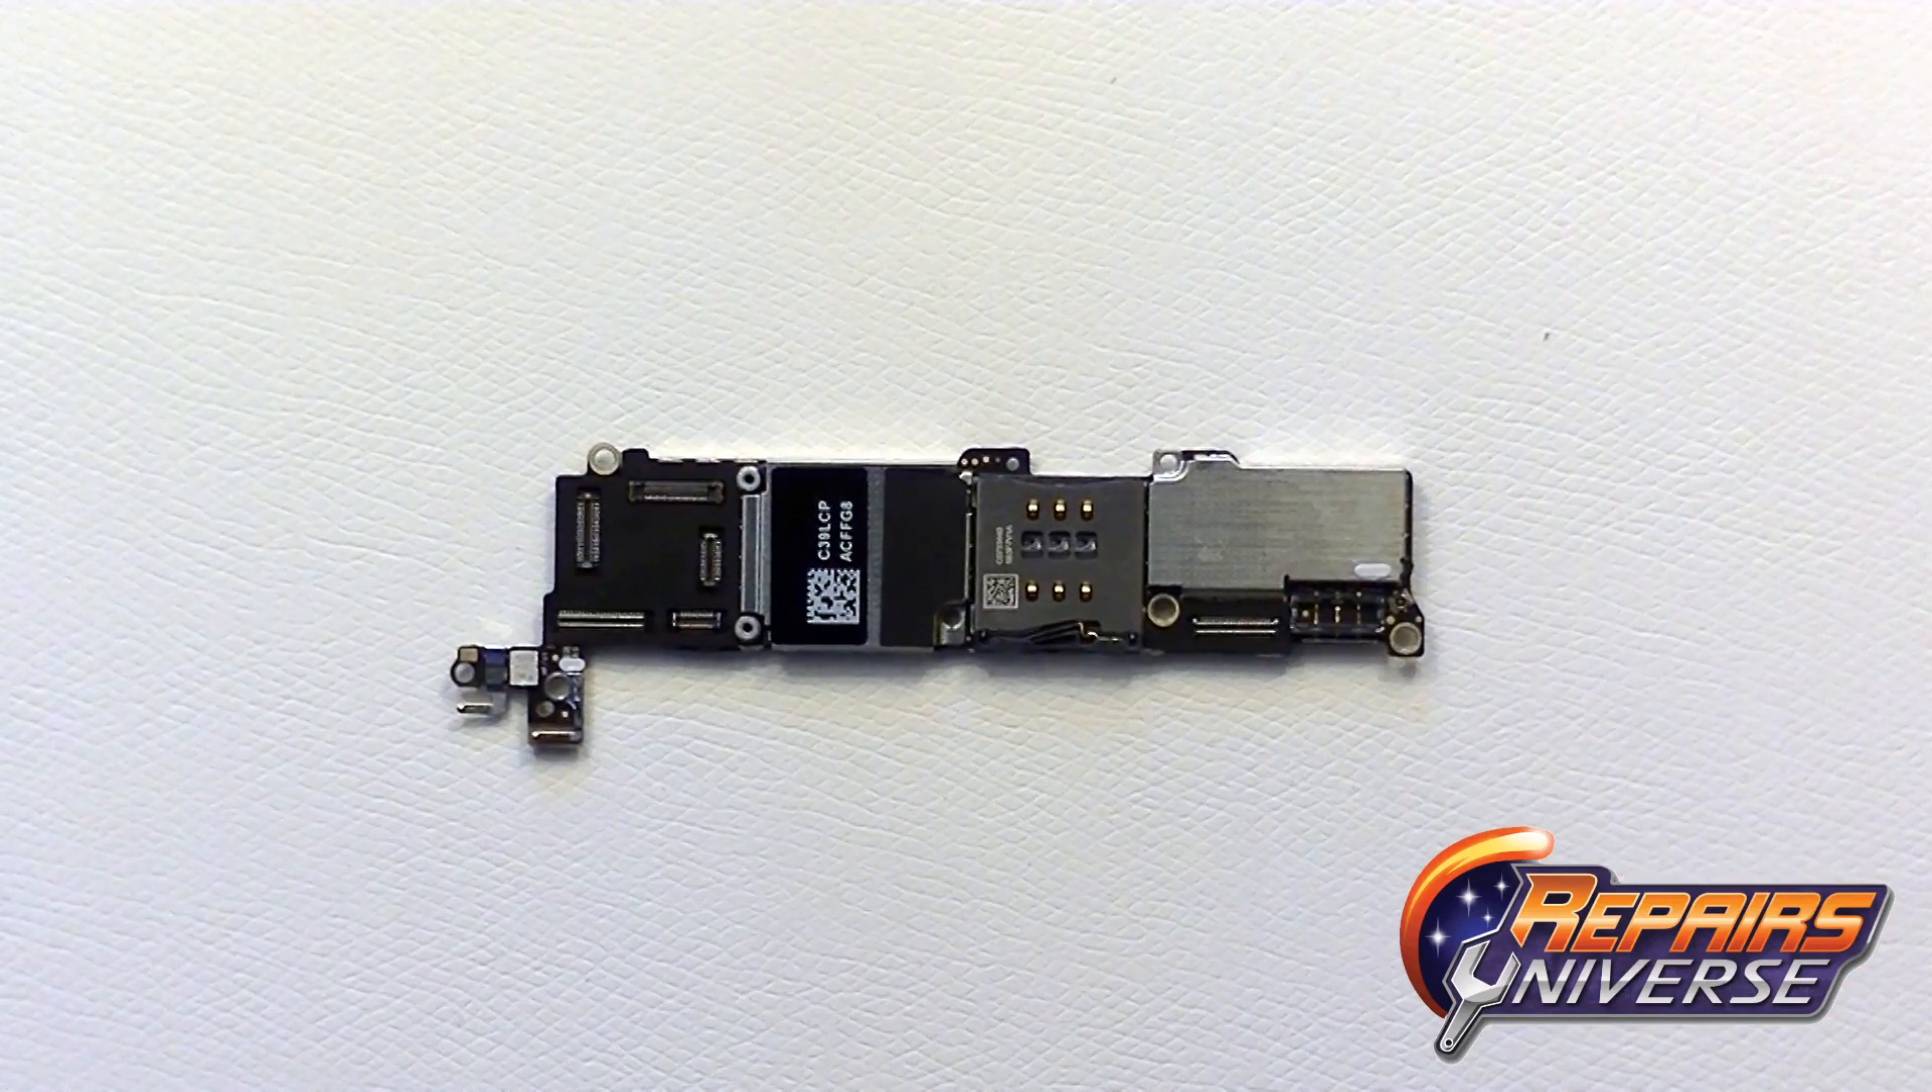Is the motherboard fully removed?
Yes.